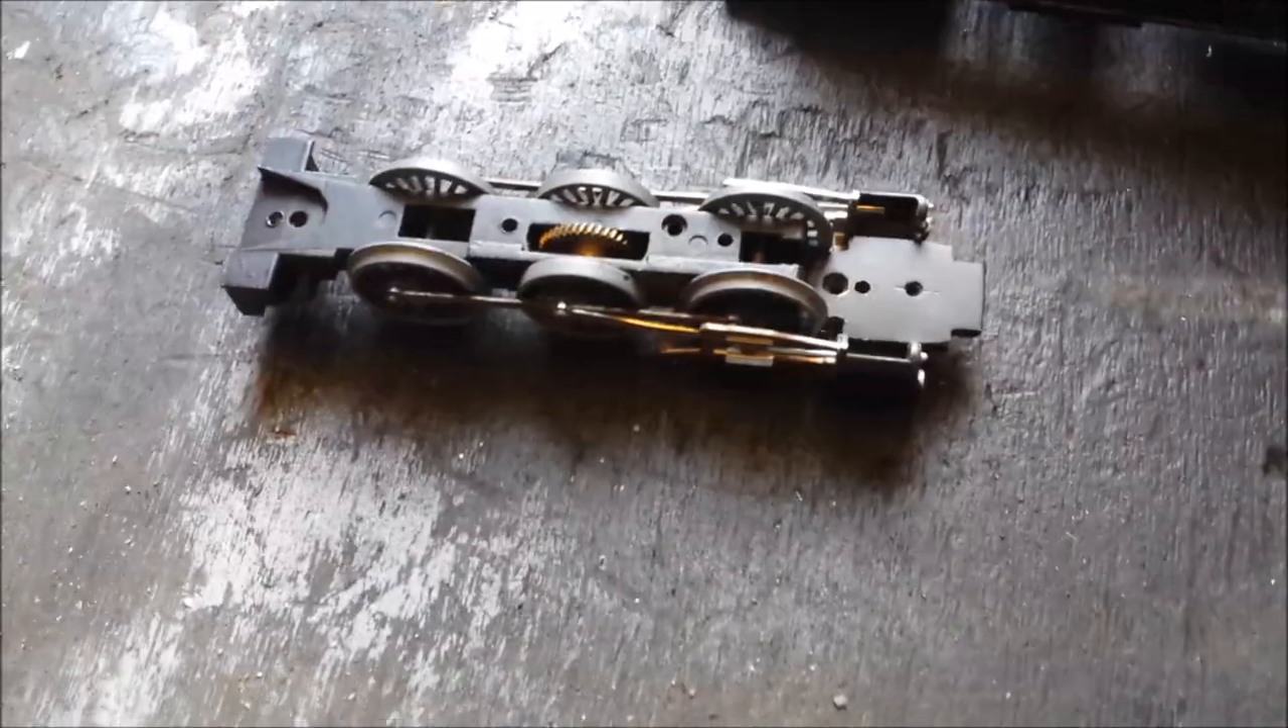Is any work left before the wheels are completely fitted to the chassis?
No.